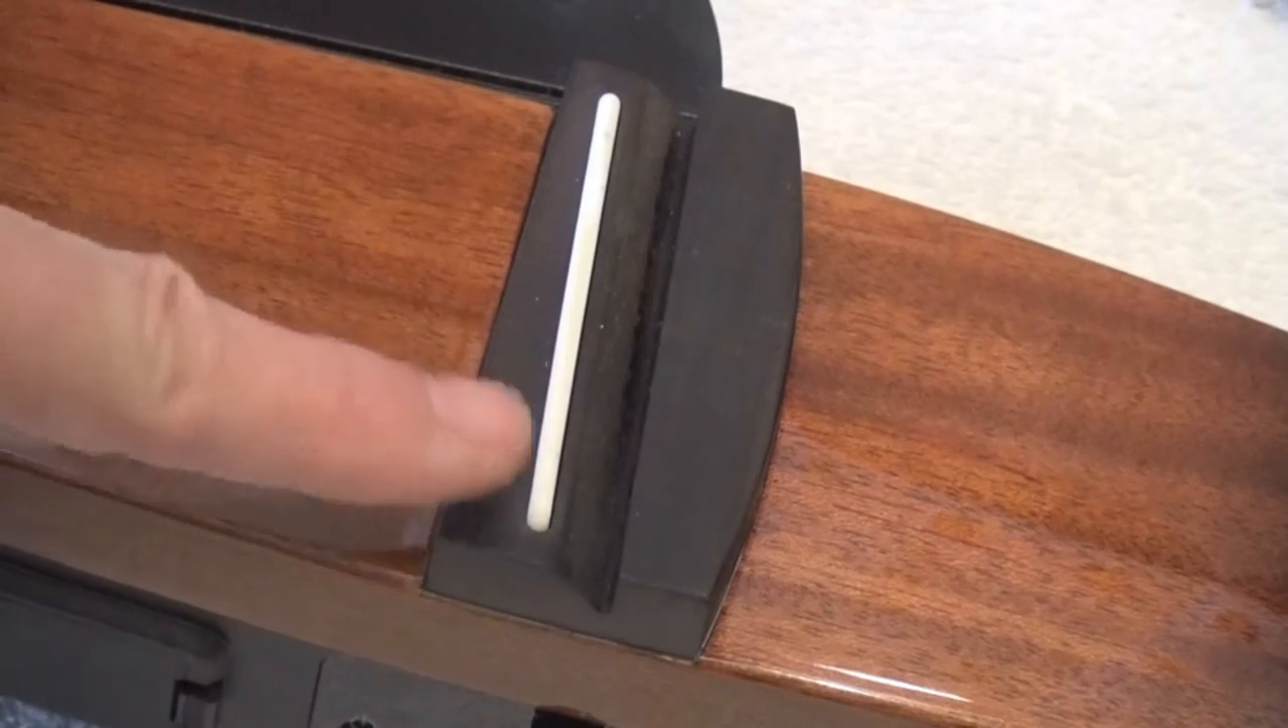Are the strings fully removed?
Yes.